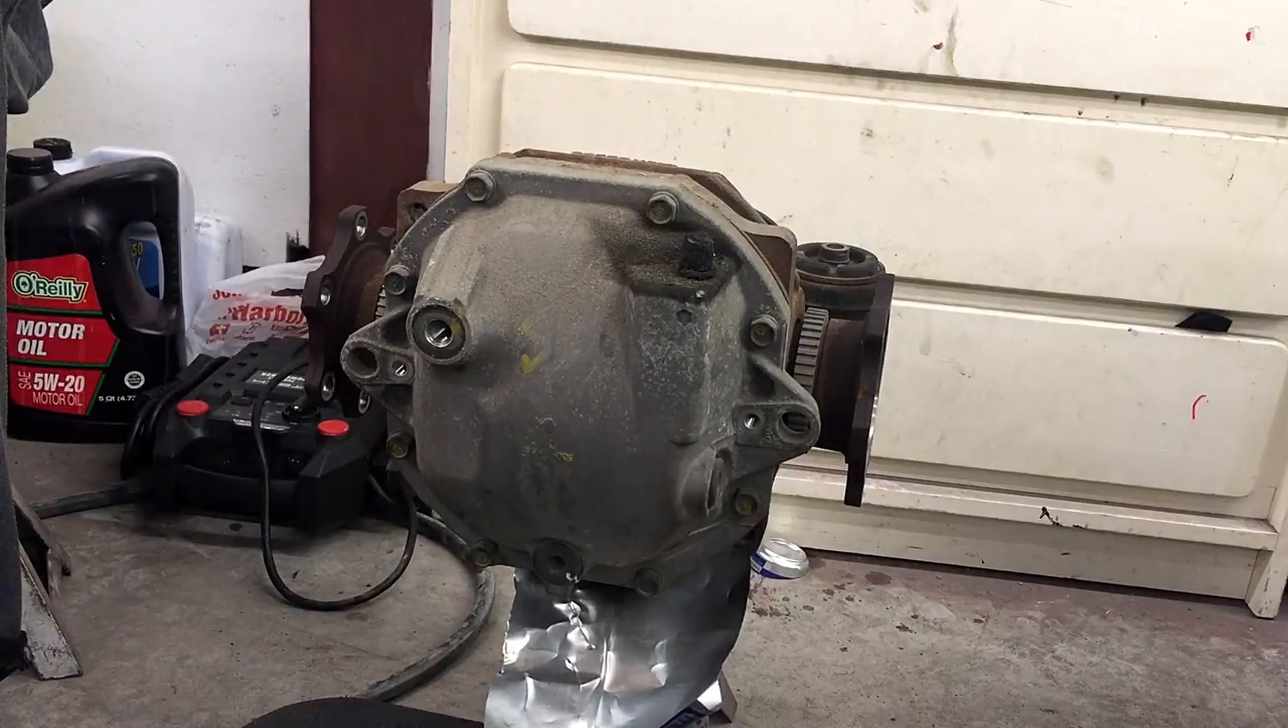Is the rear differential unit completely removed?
Yes.